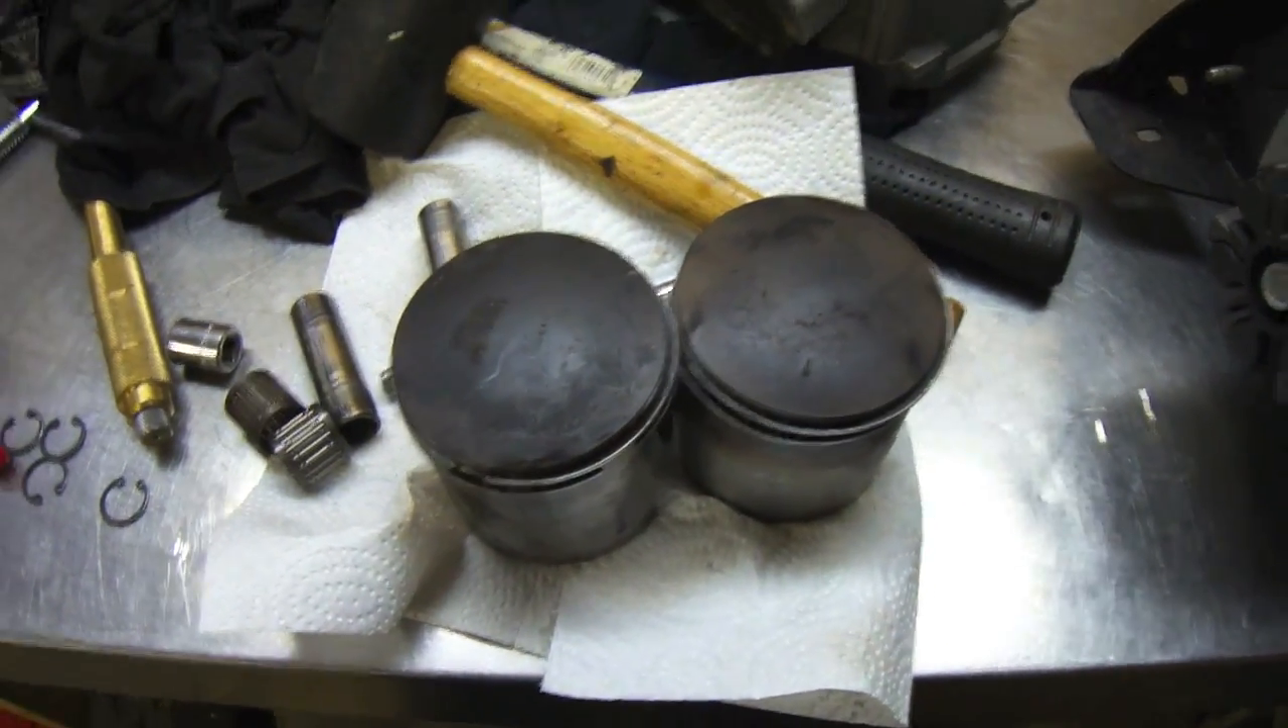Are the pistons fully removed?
Yes.